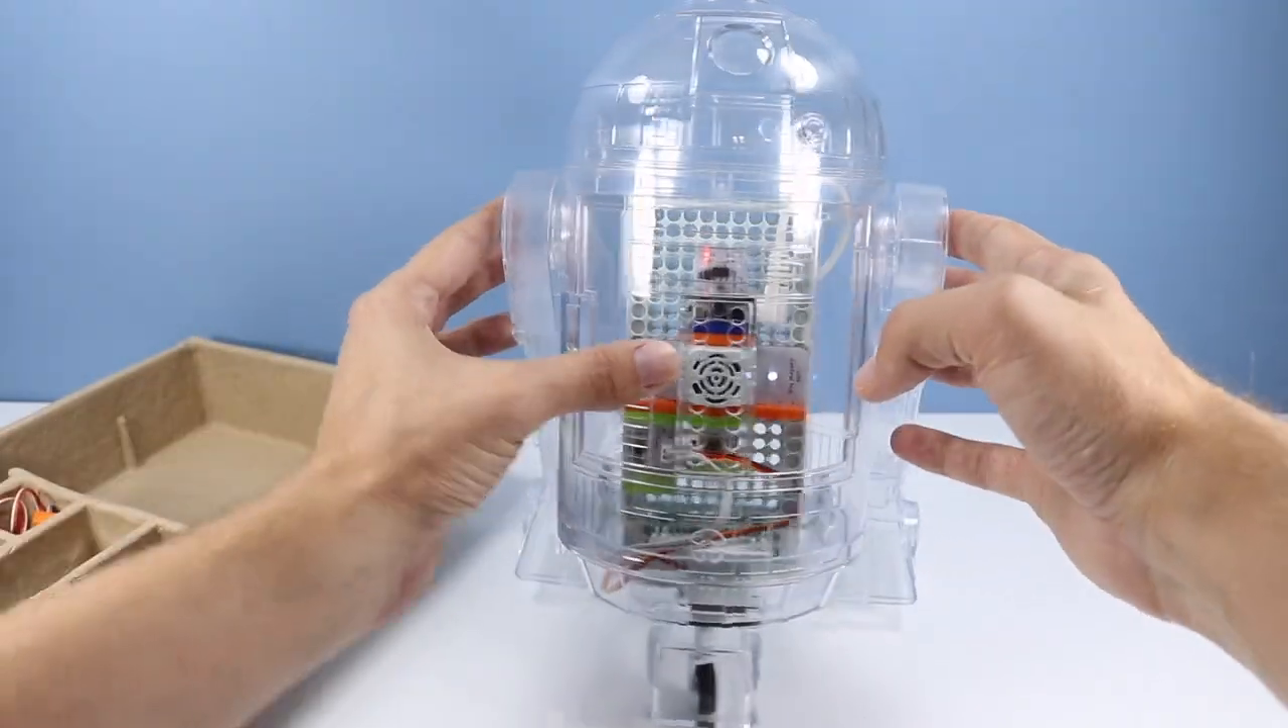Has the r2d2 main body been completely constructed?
Yes.